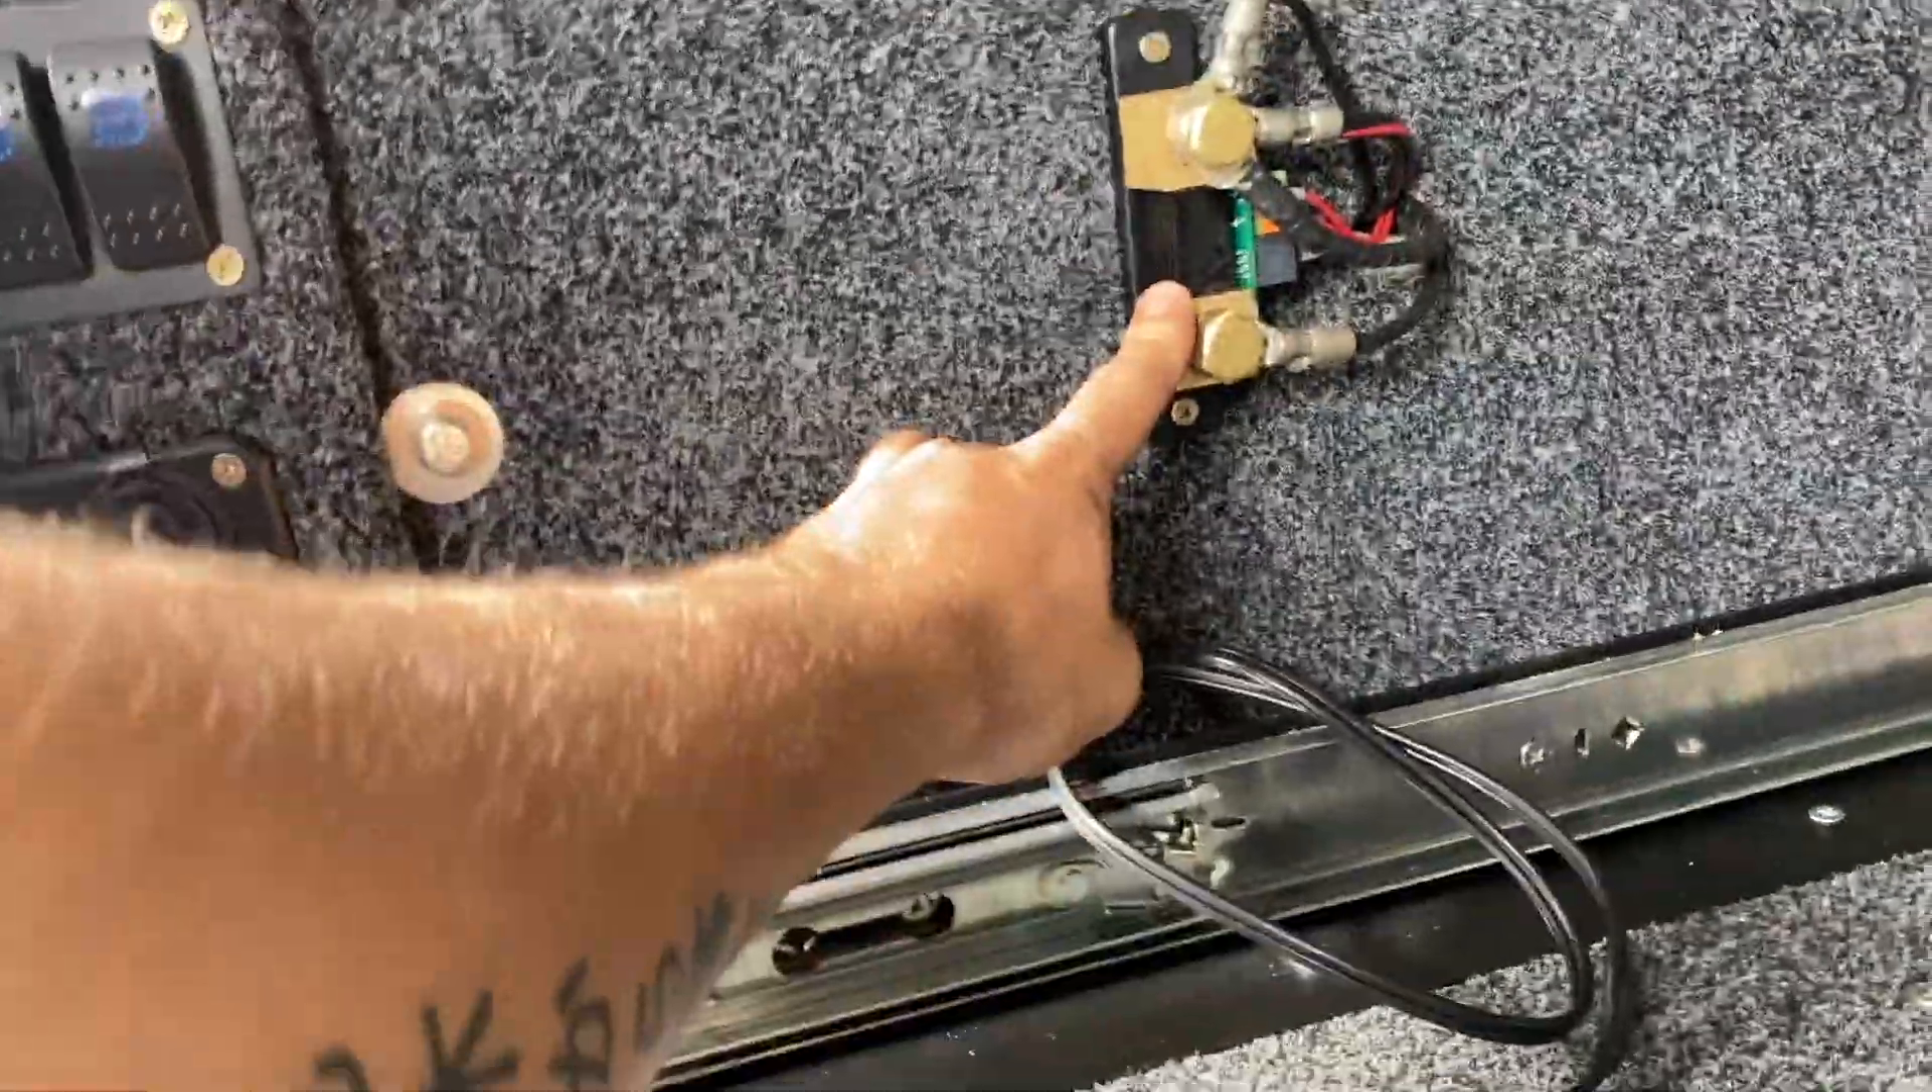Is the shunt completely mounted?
Yes.